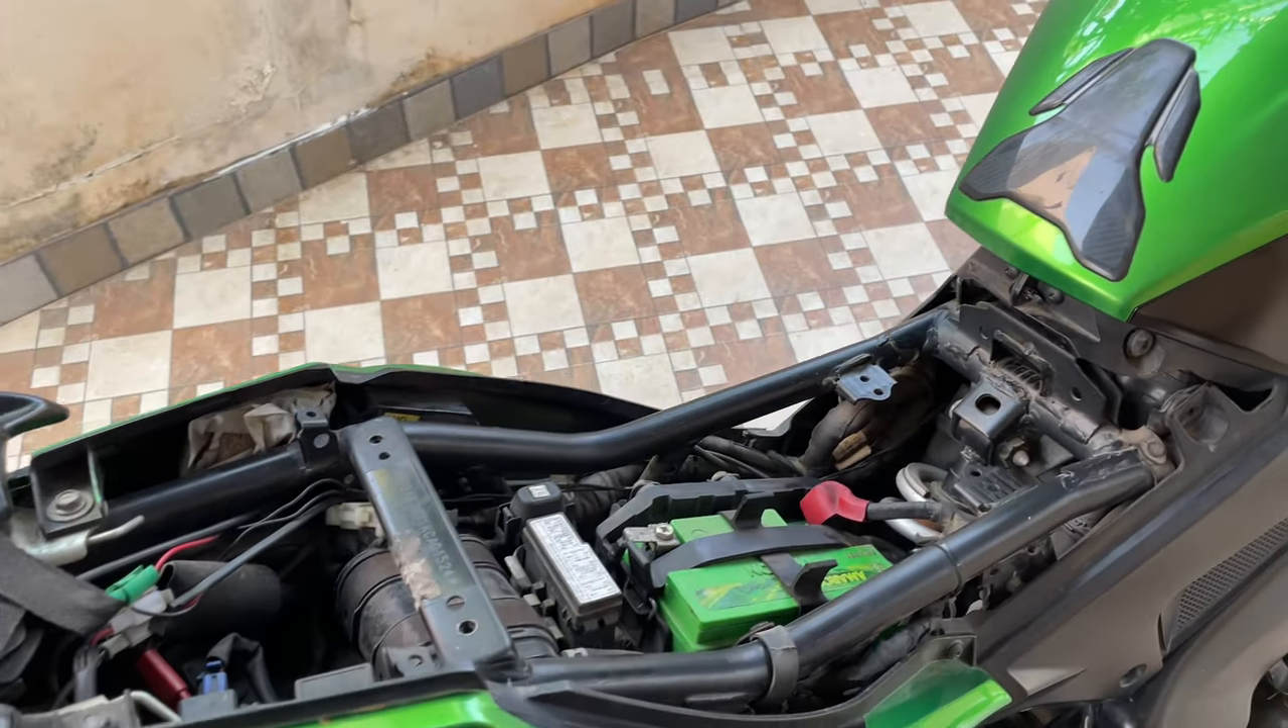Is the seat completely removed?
Yes.